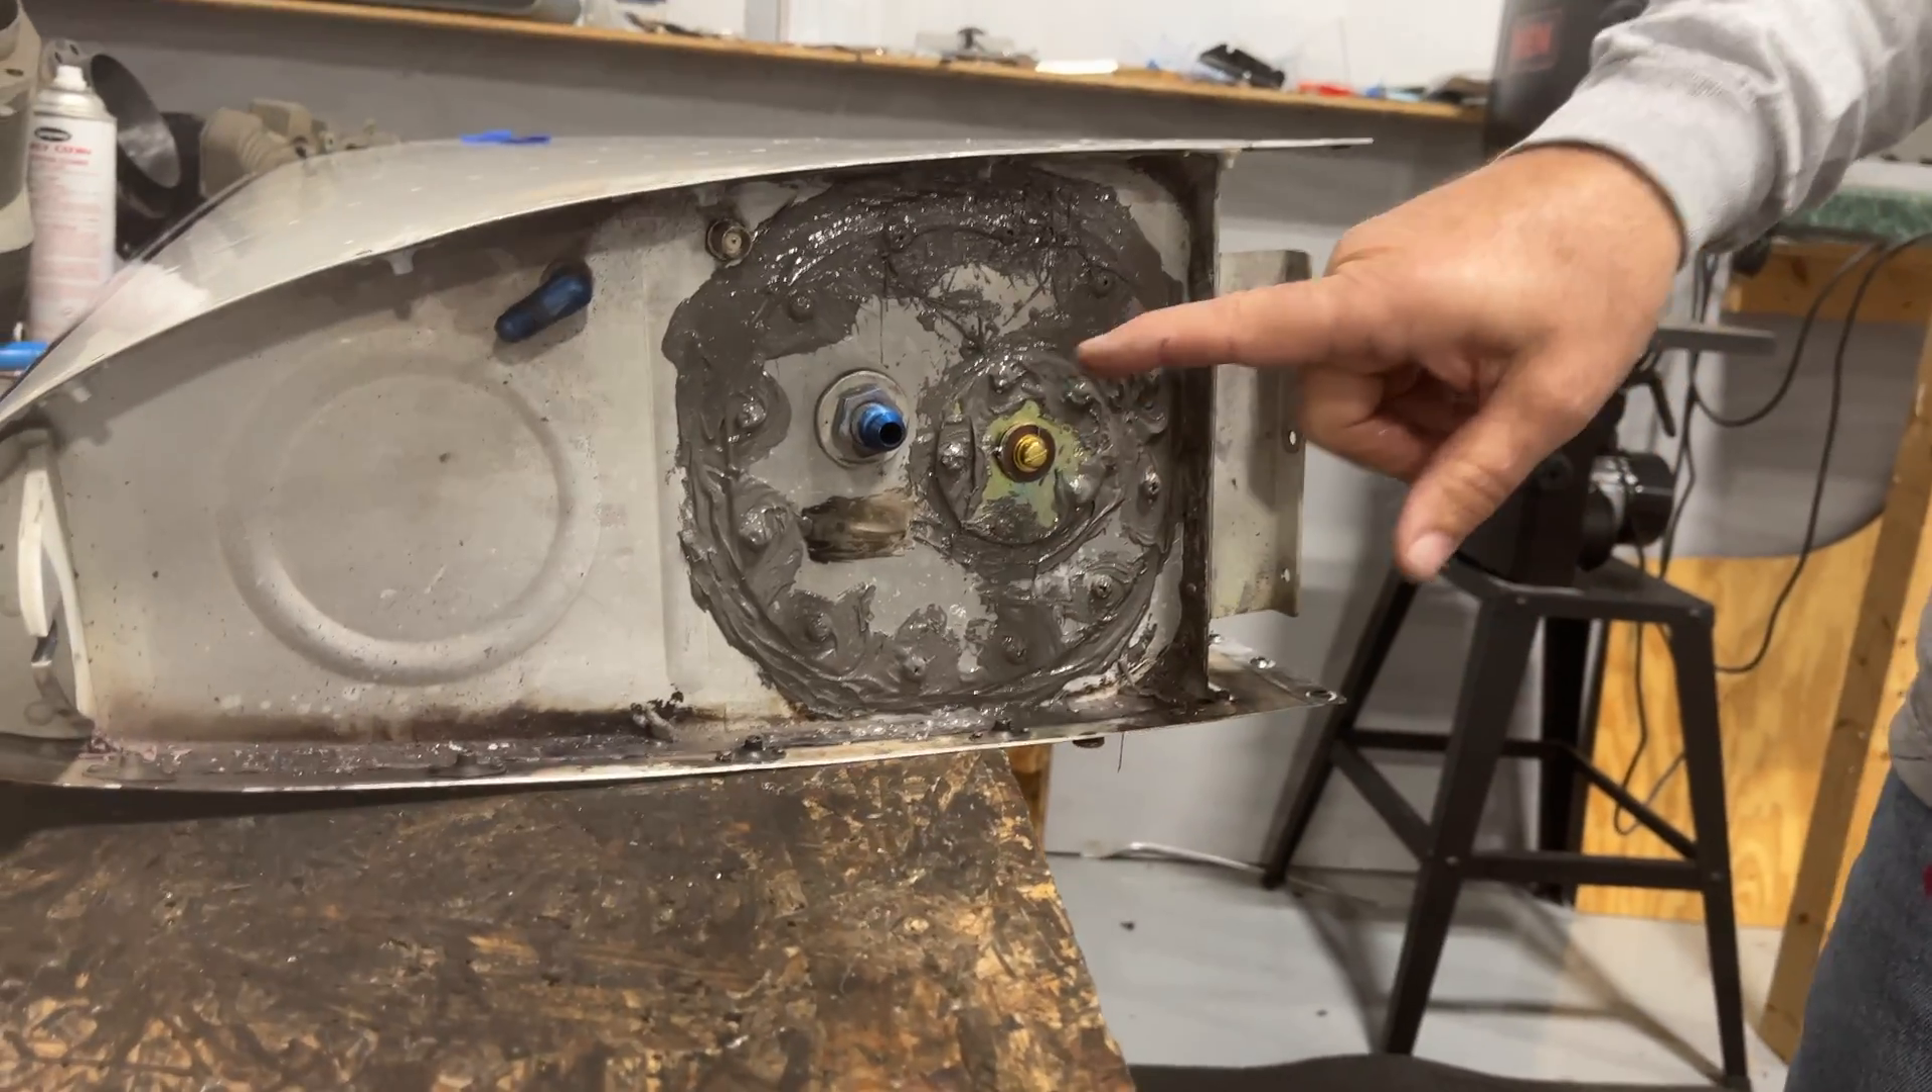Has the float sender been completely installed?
Yes.